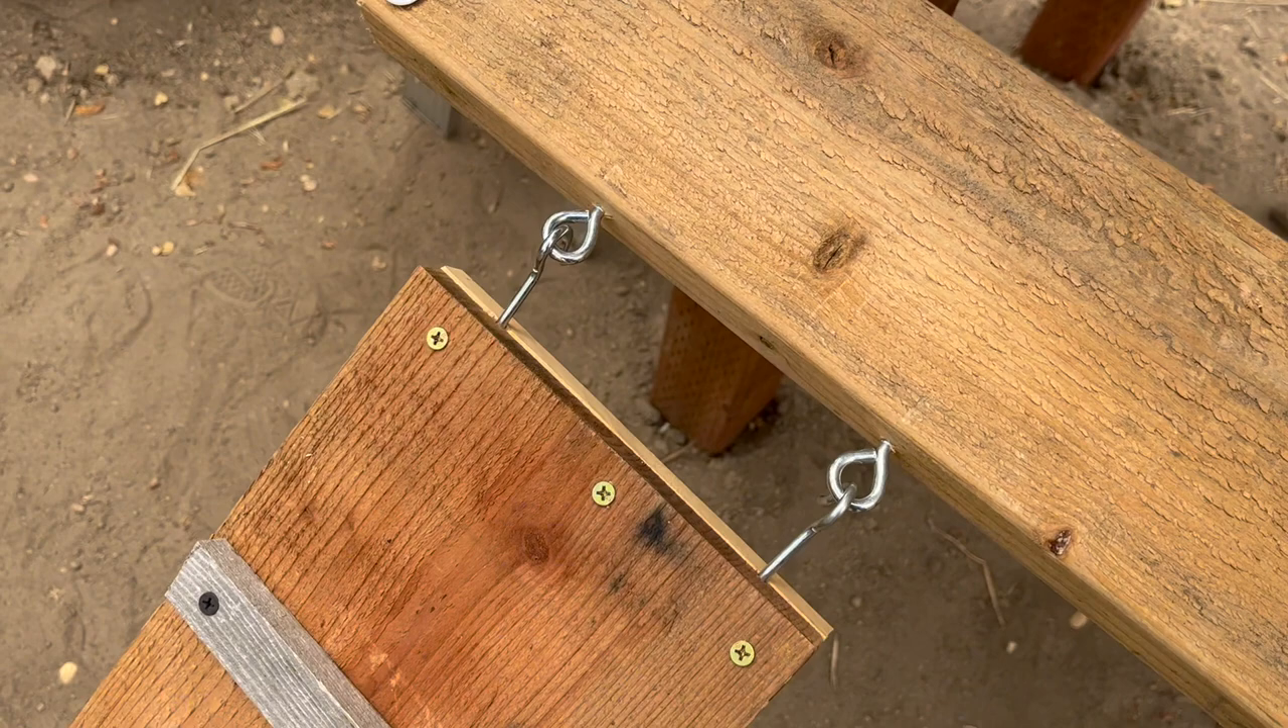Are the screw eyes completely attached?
Yes.